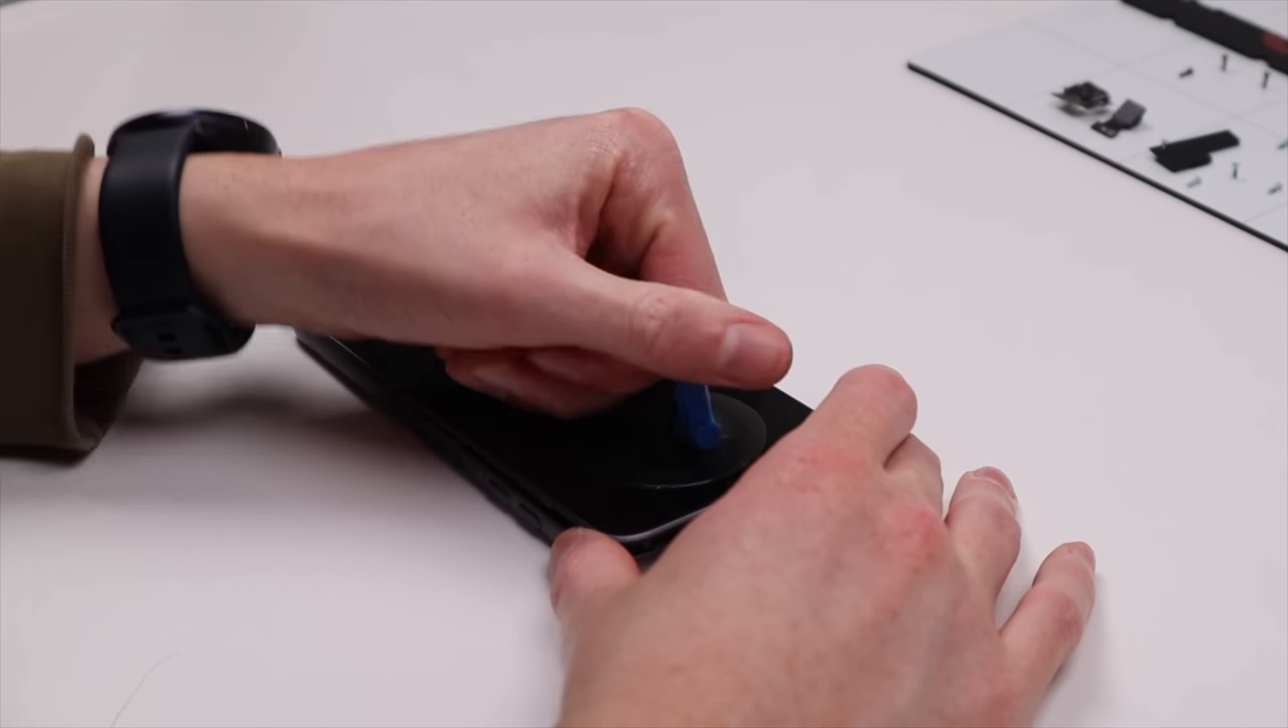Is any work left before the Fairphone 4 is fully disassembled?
Yes.